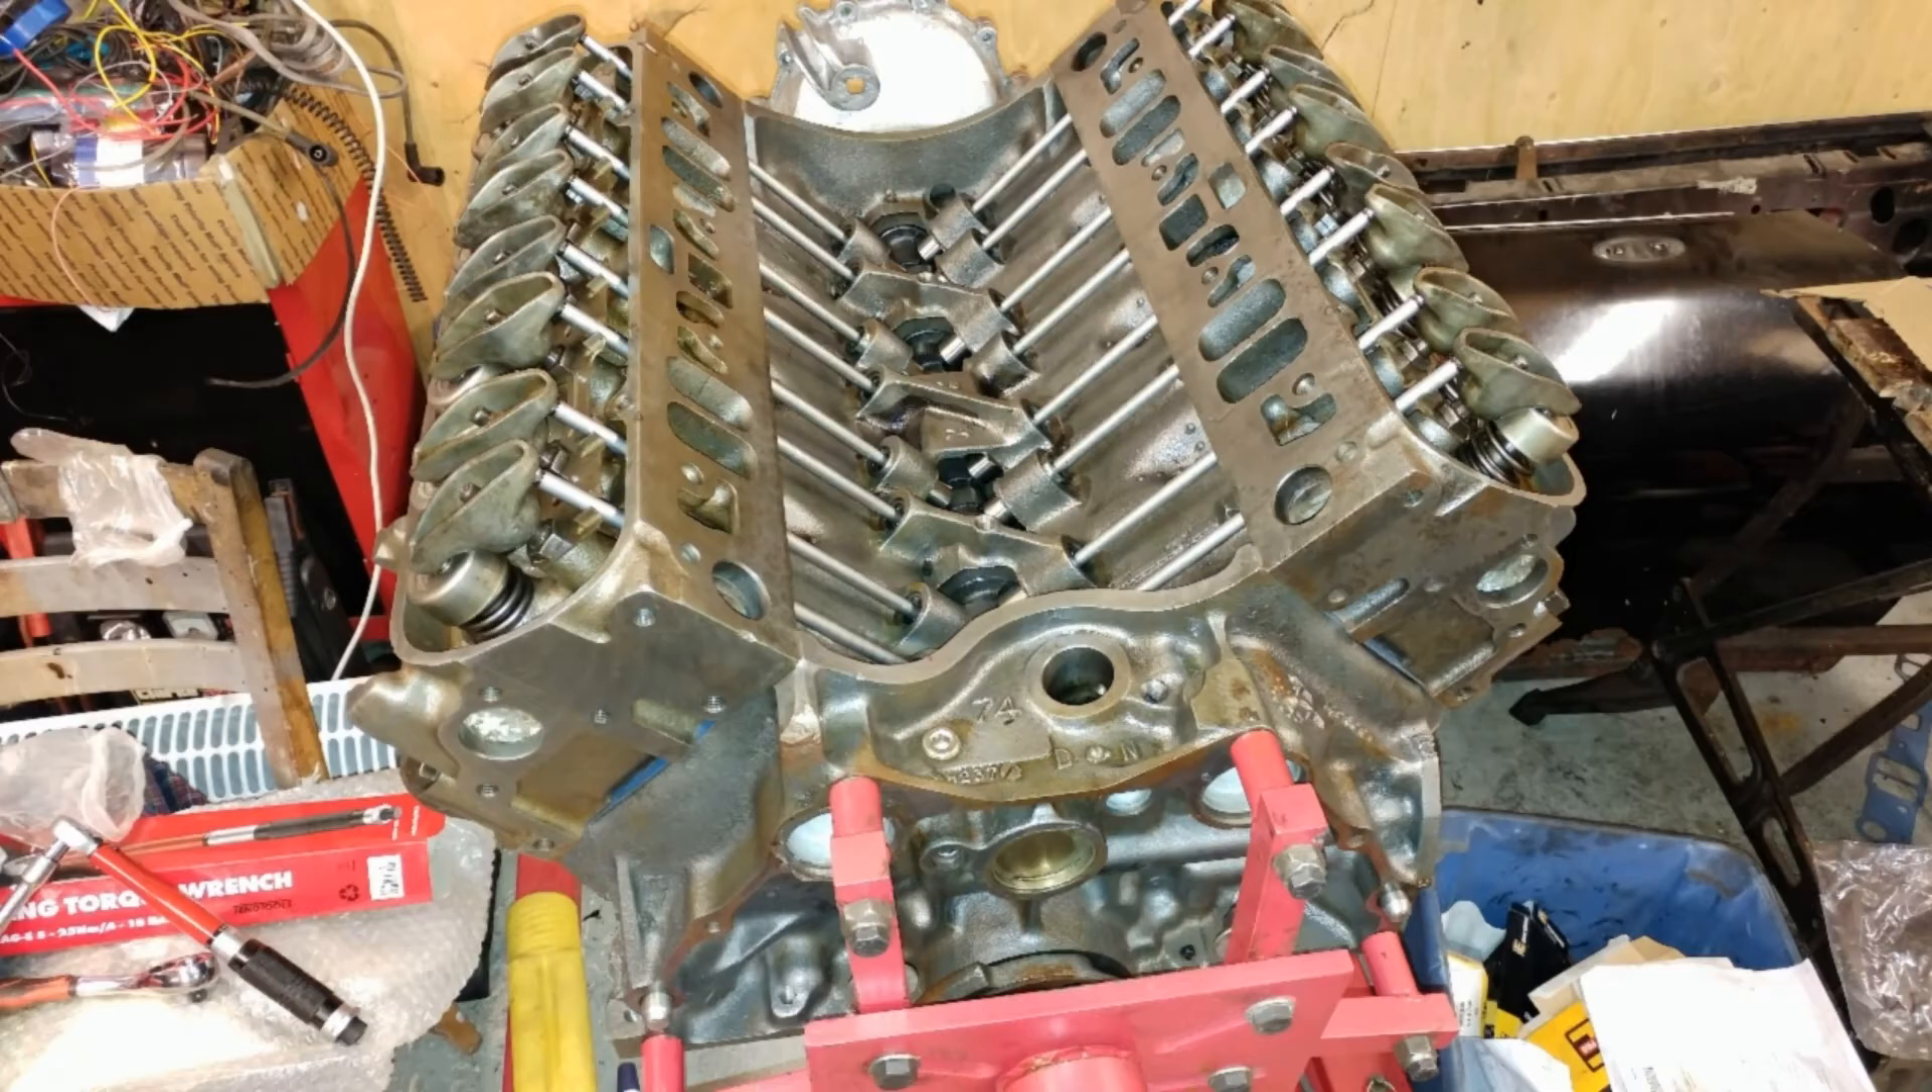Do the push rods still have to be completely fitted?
No.